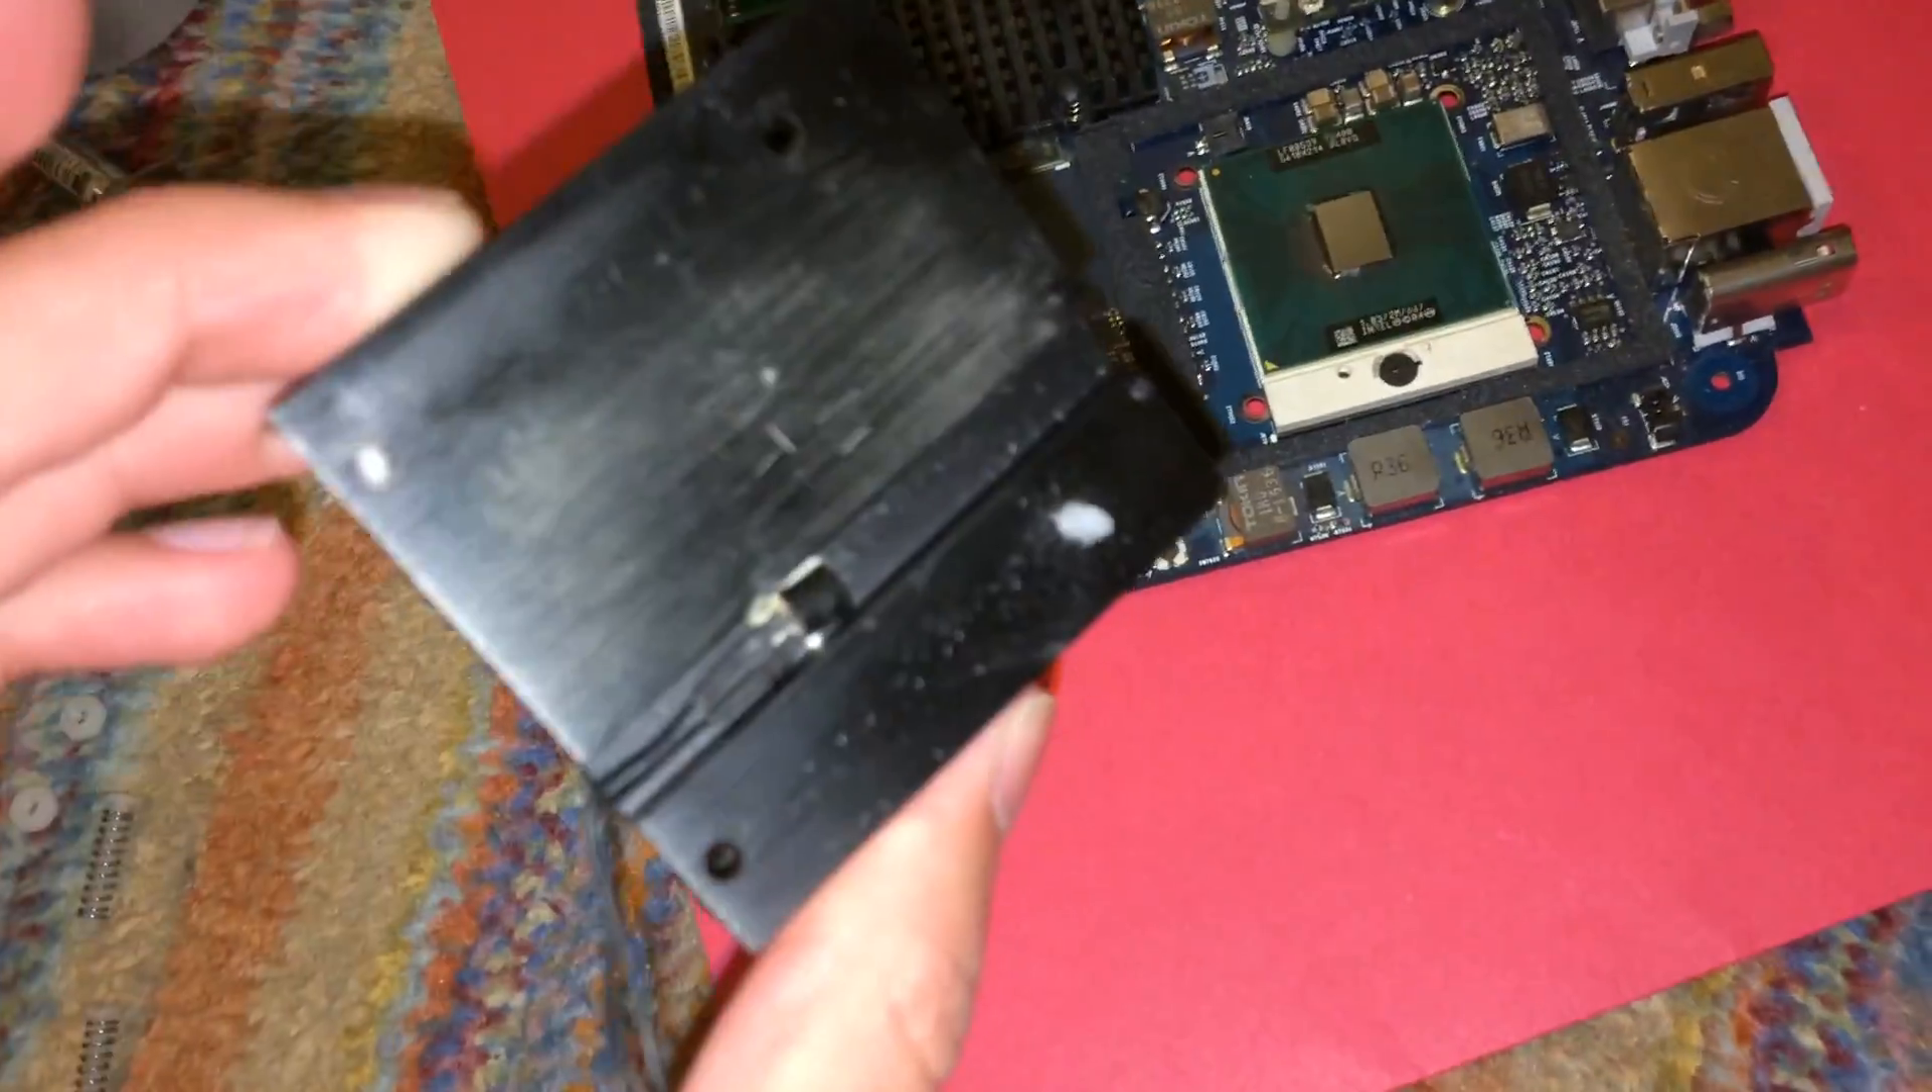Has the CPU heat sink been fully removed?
Yes.